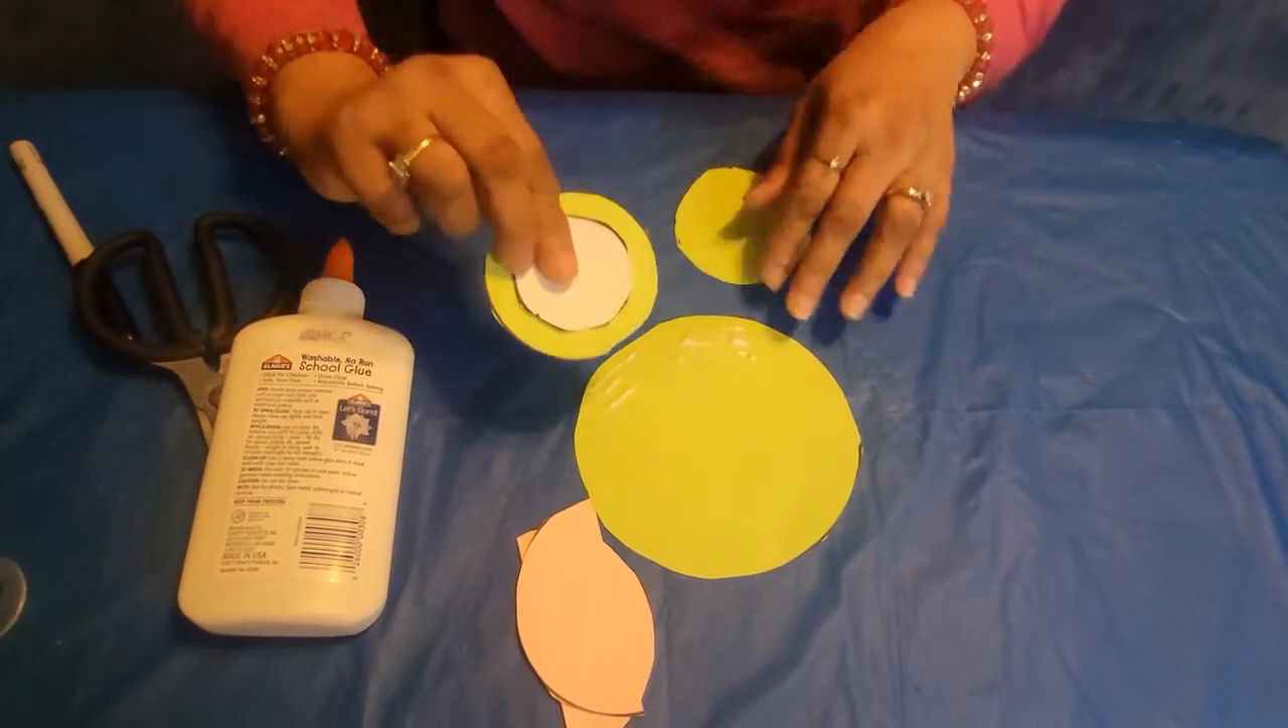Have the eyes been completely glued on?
No.